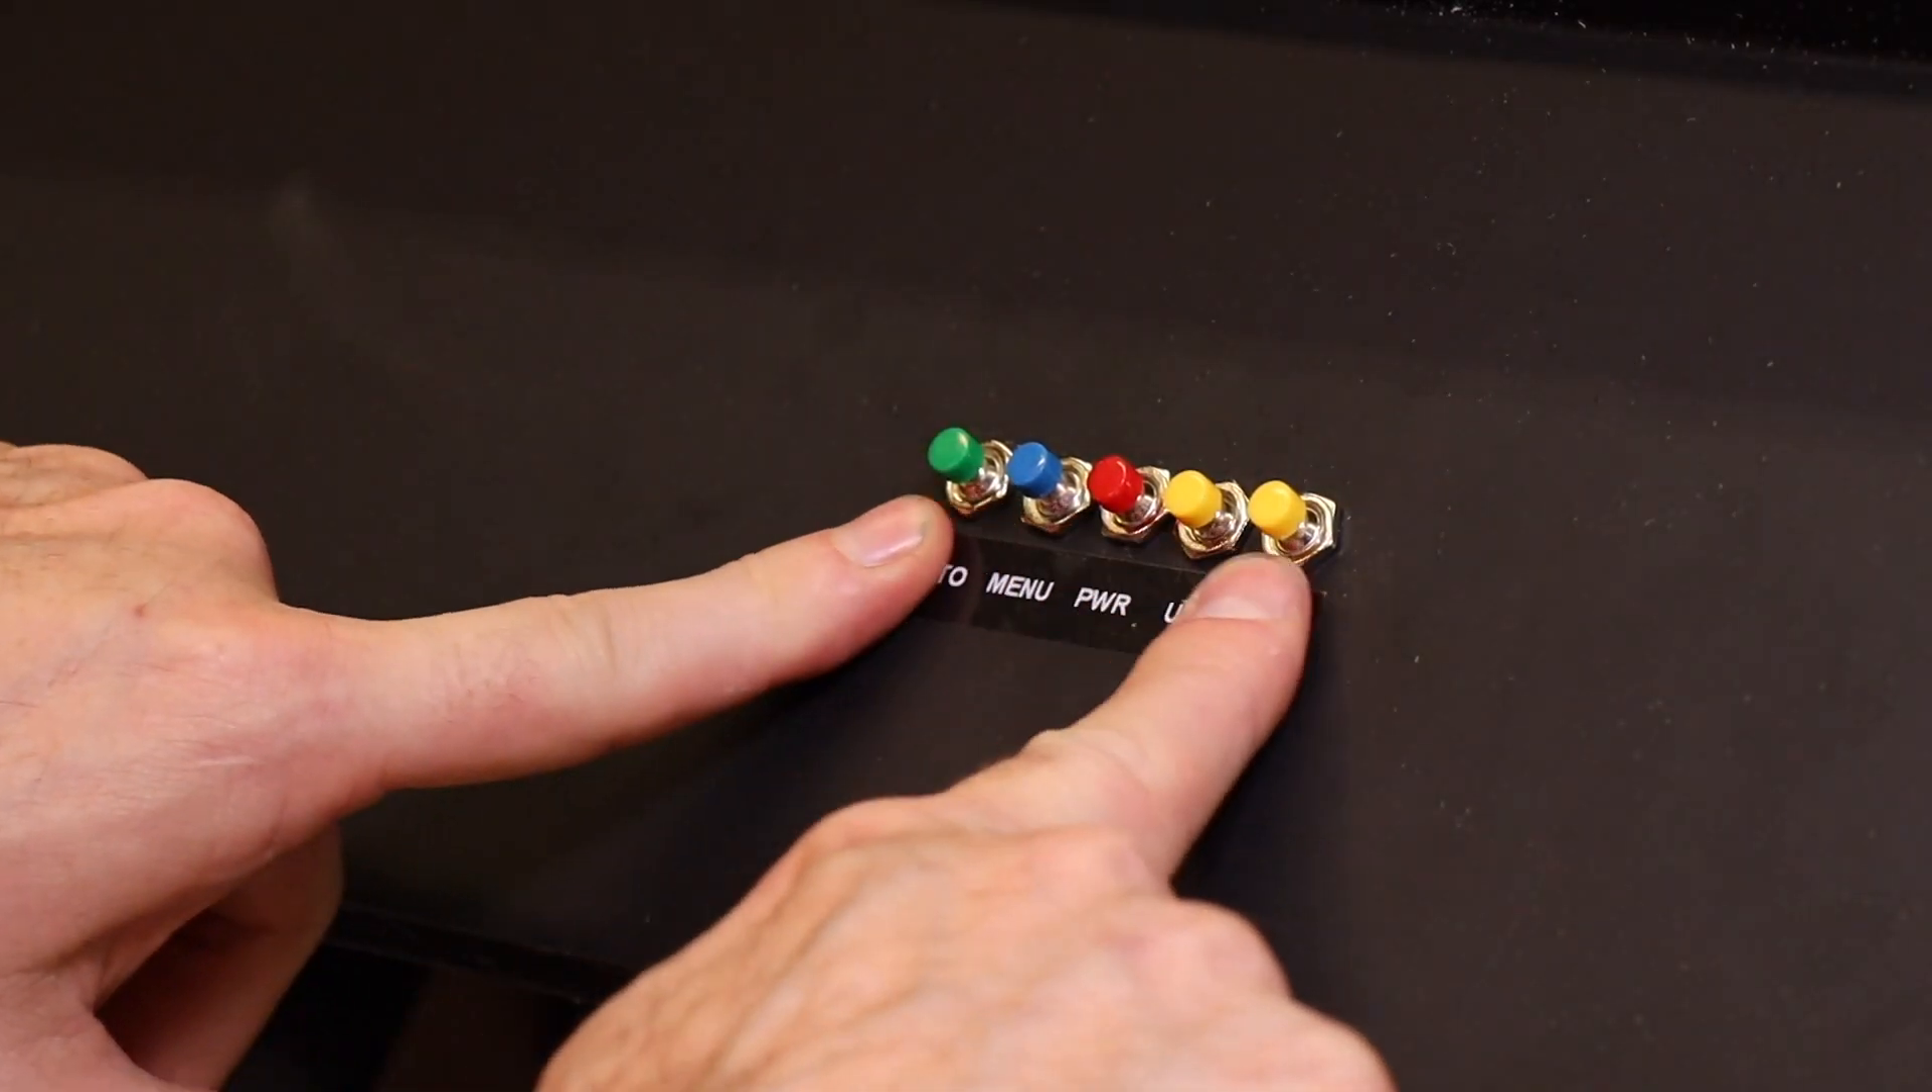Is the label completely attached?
Yes.